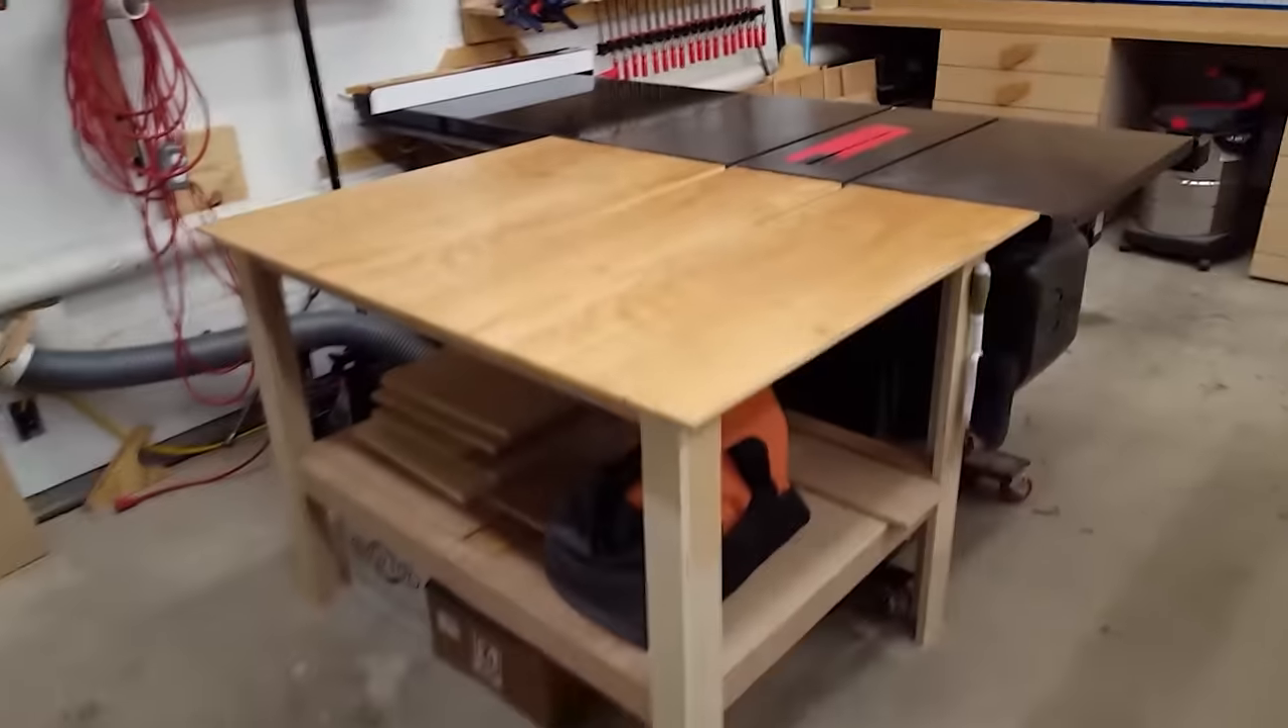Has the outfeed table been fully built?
Yes.